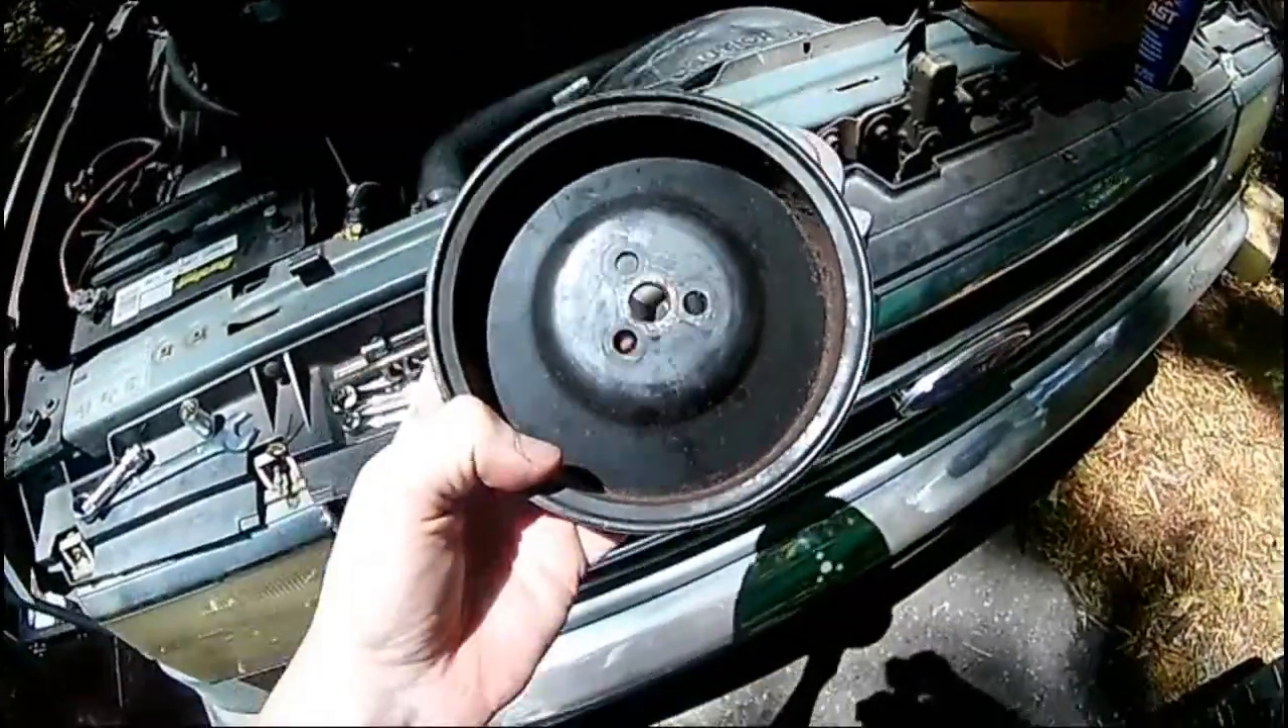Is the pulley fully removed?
Yes.